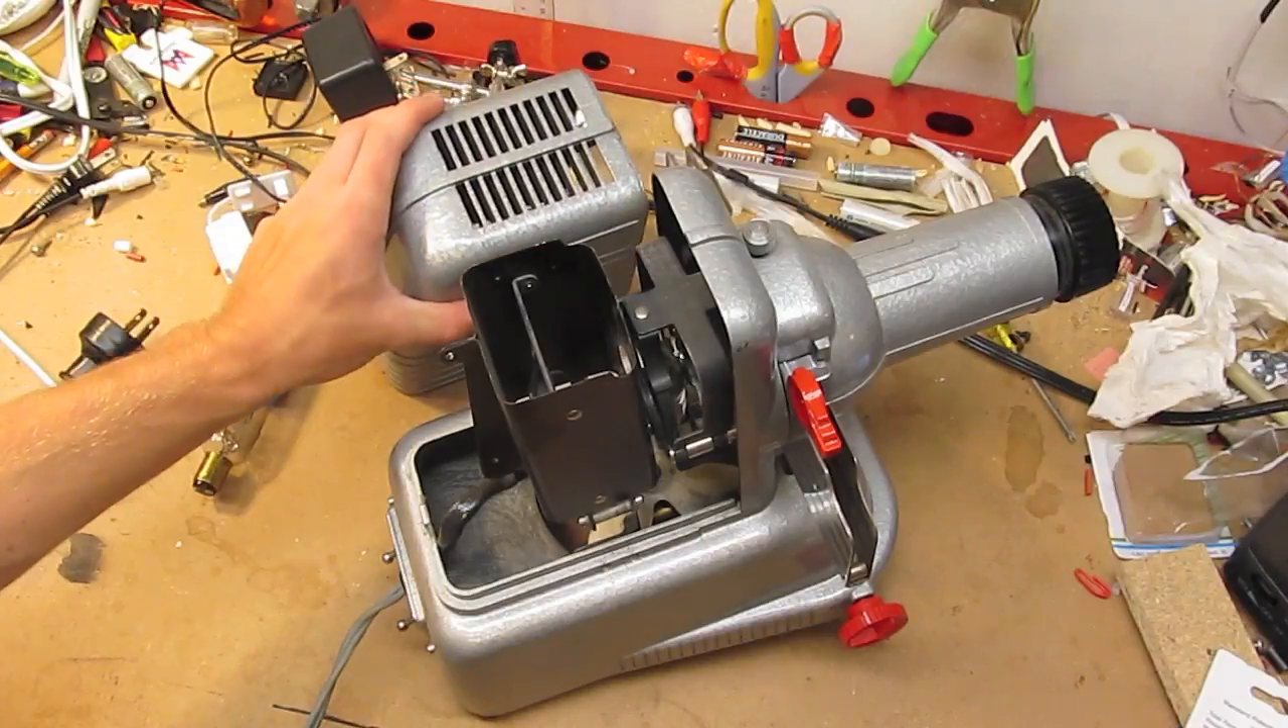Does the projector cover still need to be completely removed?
No.